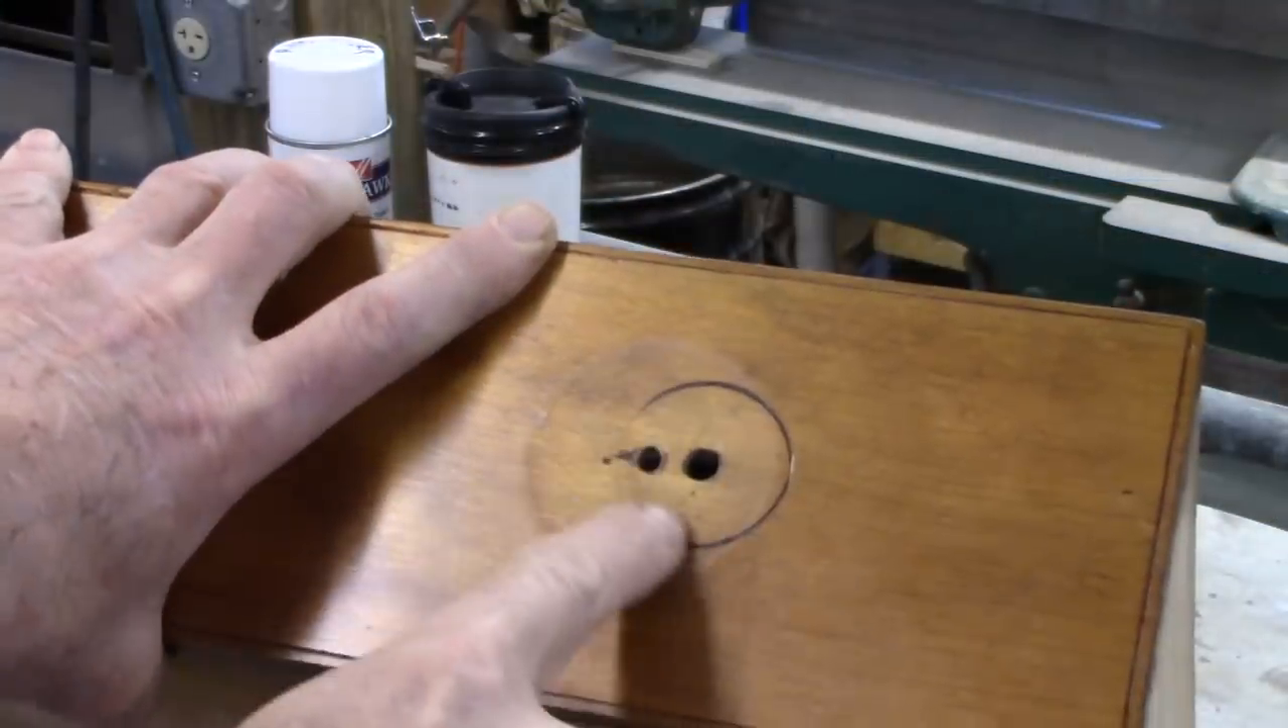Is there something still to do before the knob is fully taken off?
No.